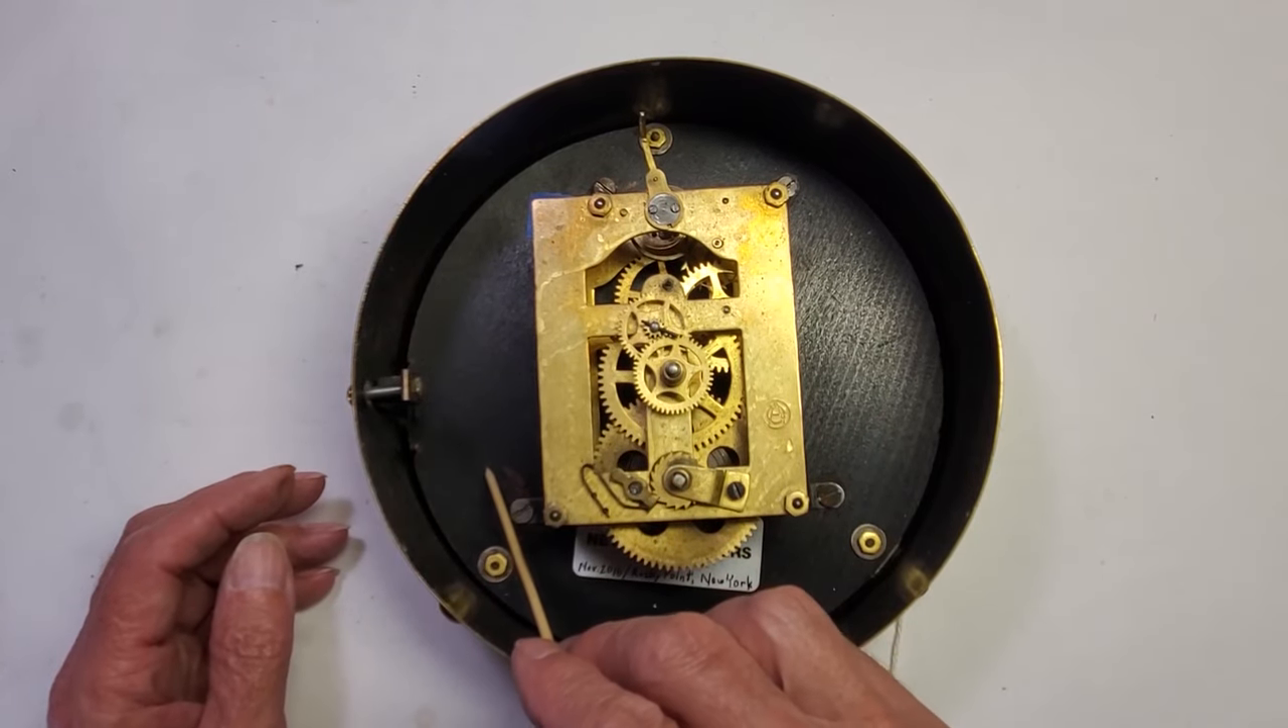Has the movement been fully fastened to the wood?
Yes.